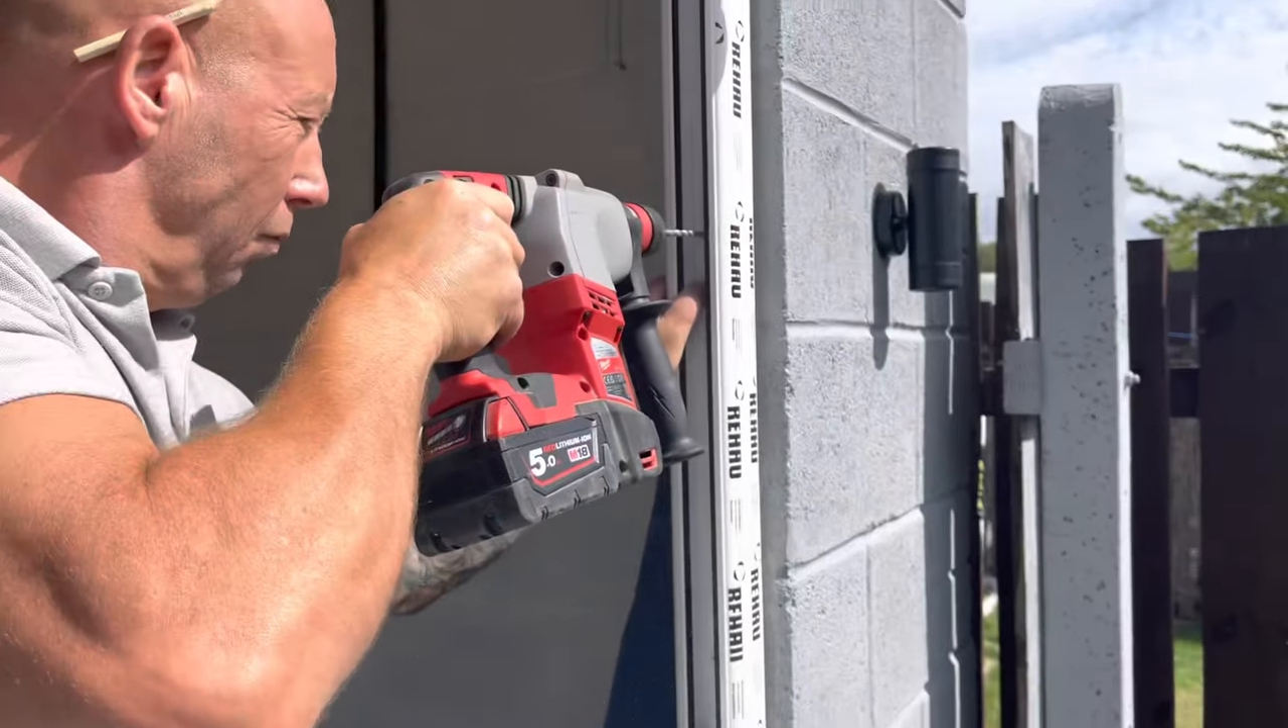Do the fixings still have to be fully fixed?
Yes.